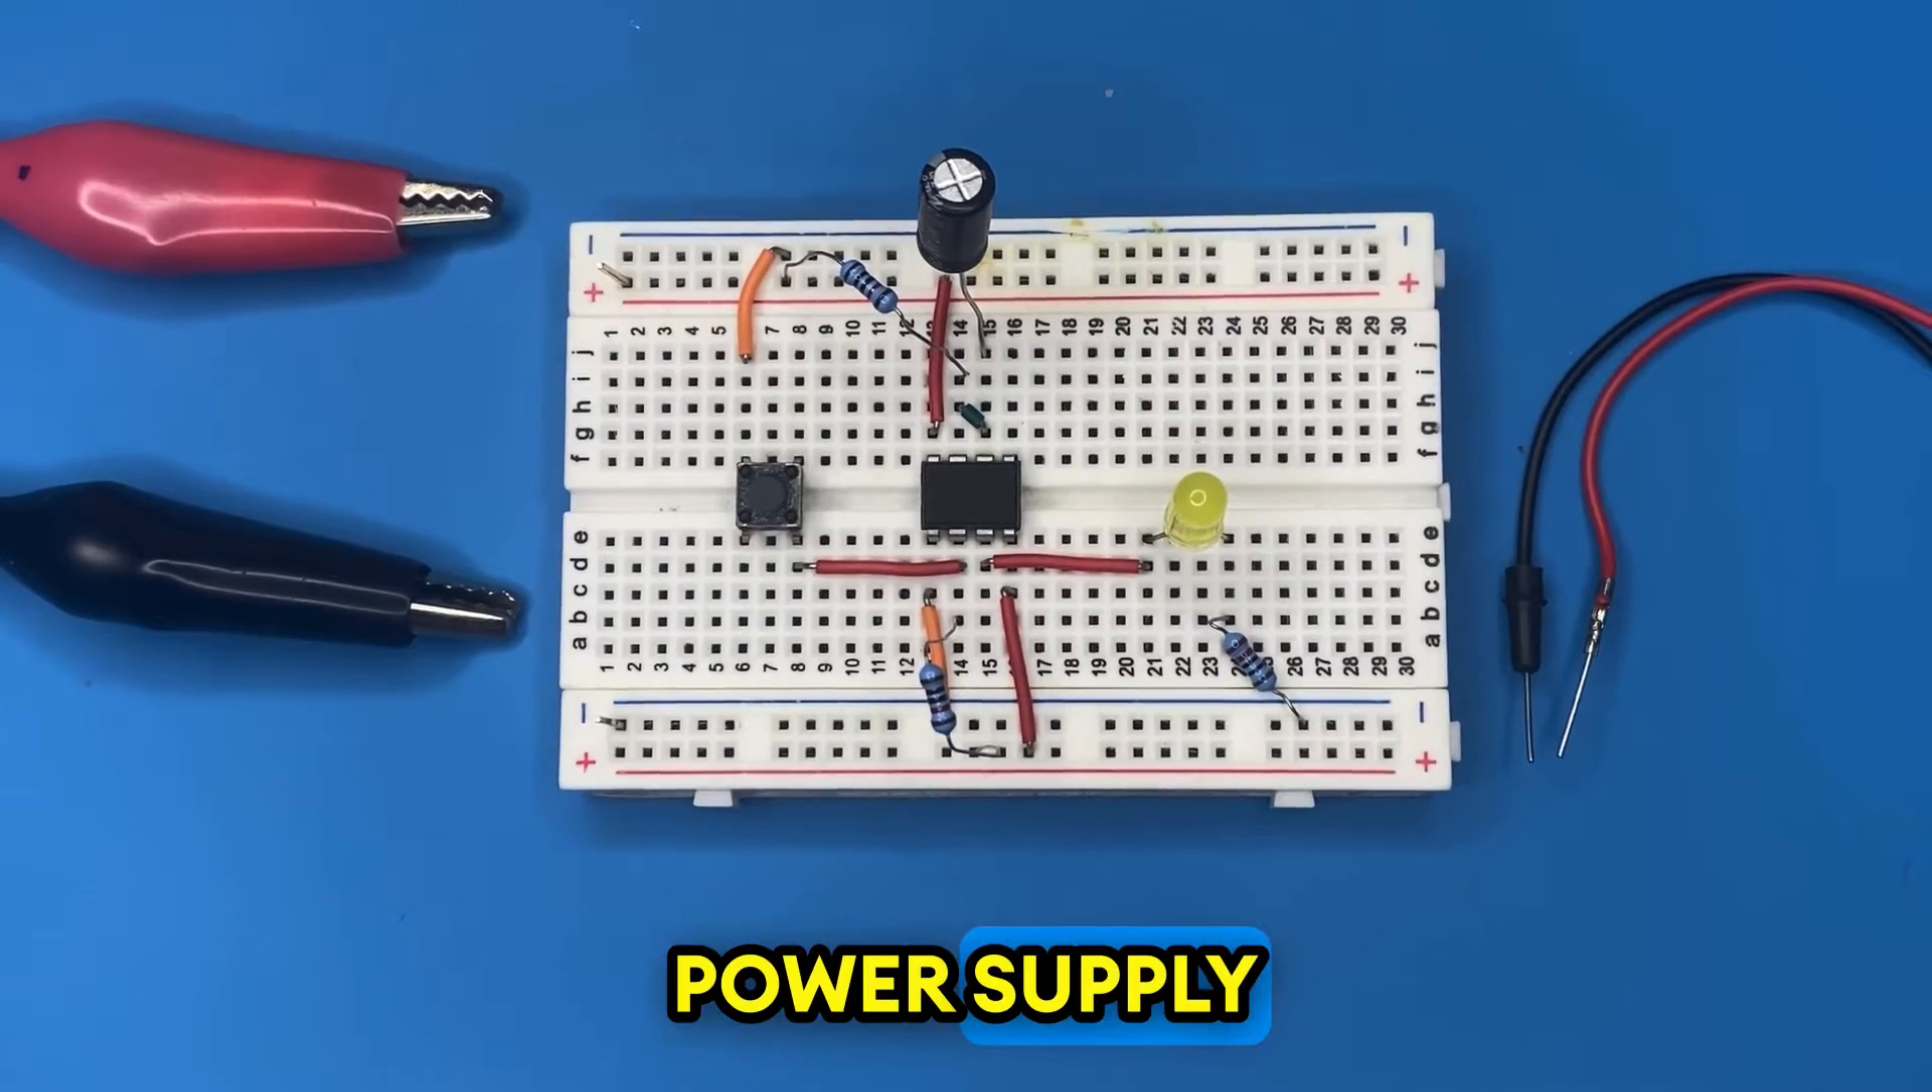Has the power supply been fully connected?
No.